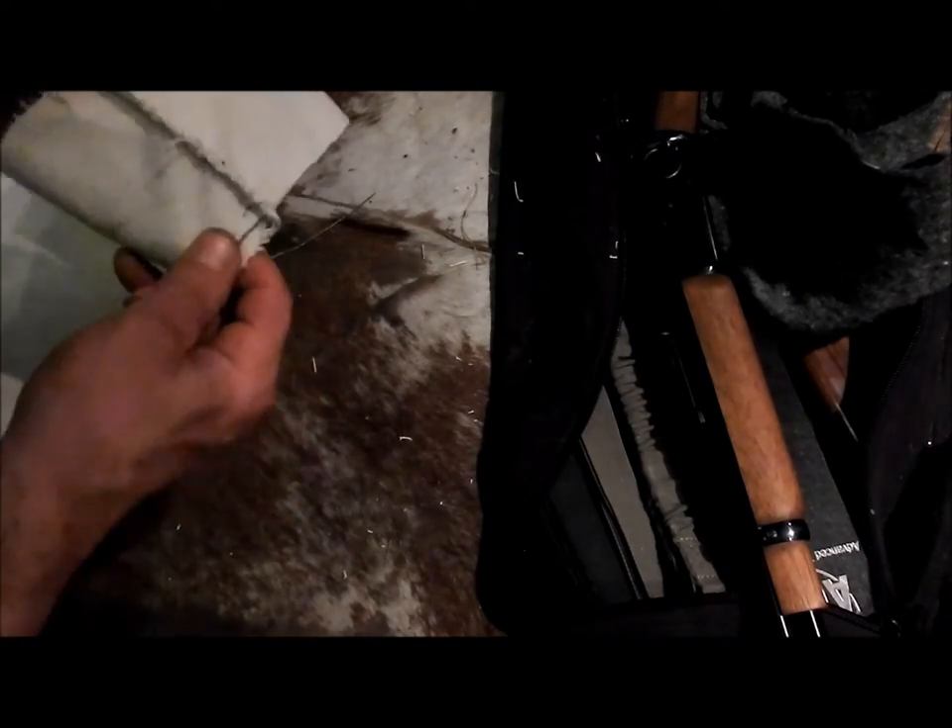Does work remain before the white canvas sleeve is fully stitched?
Yes.